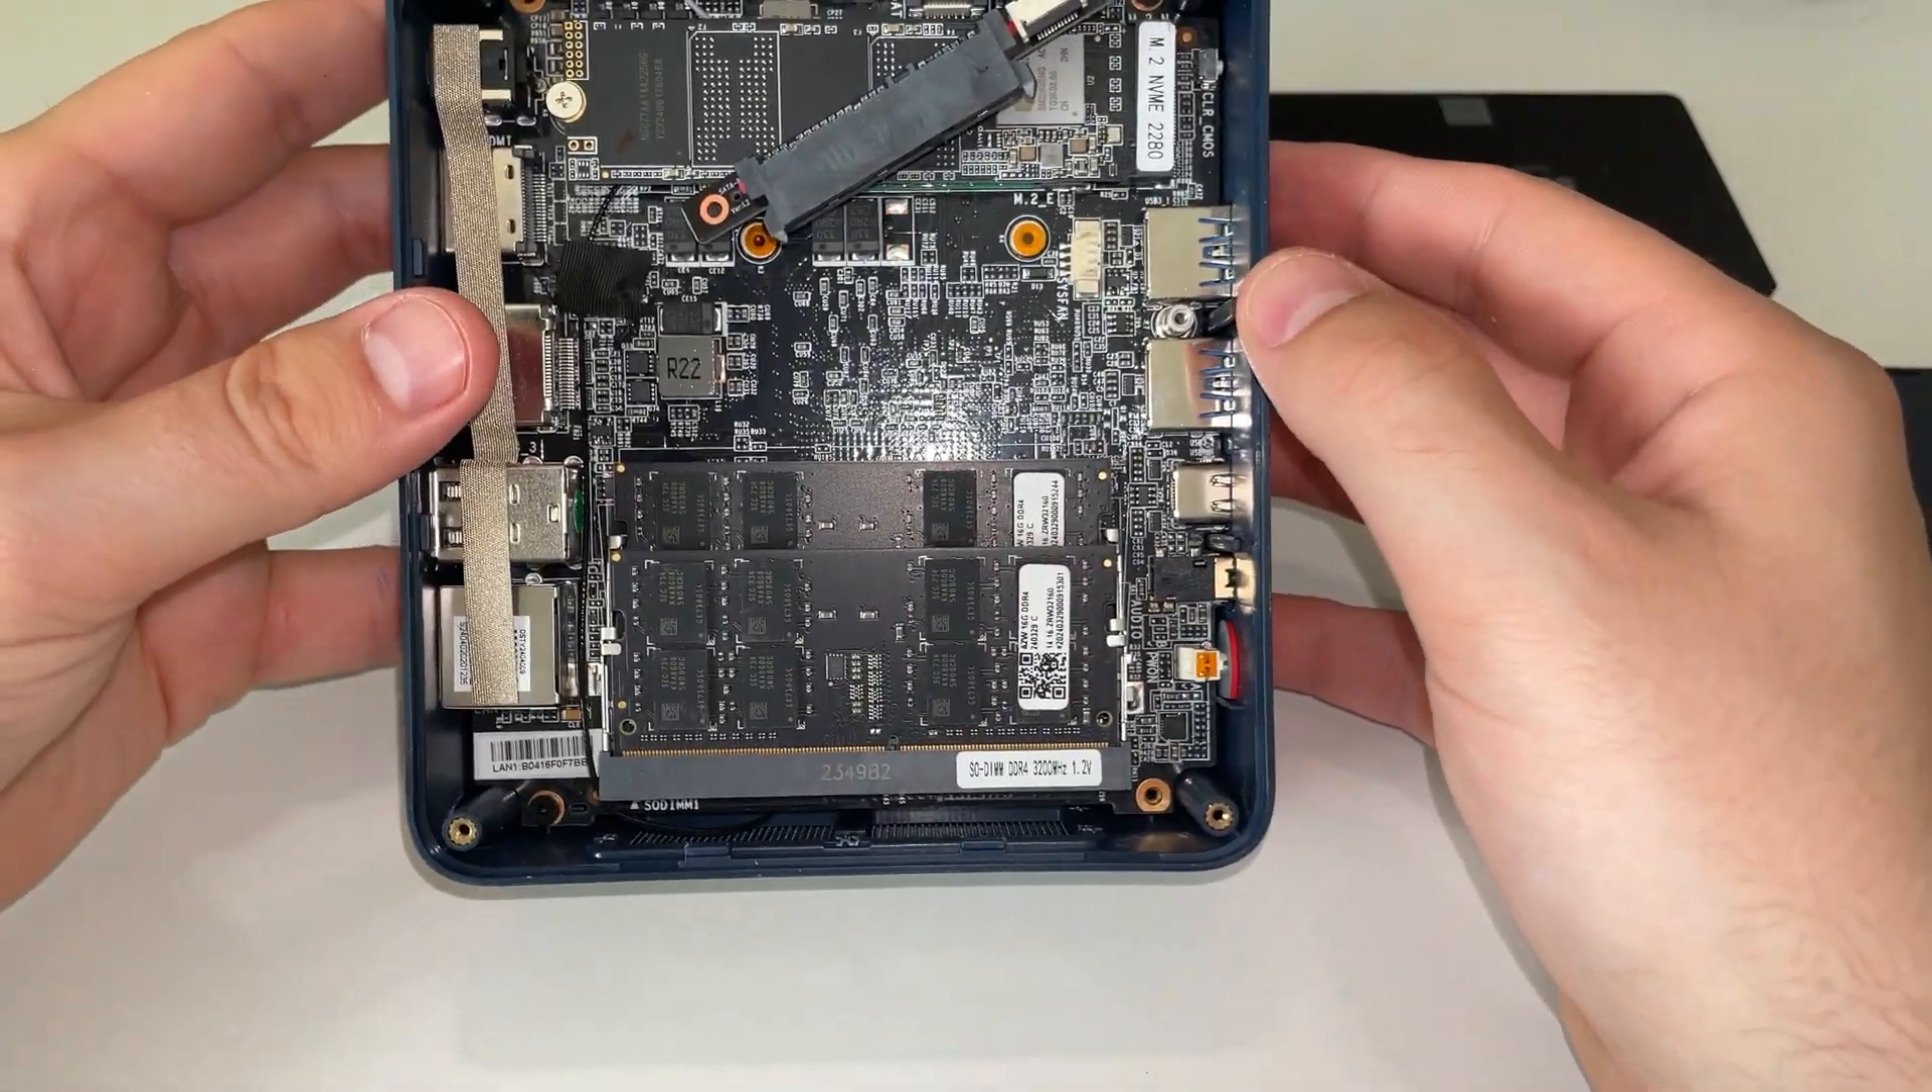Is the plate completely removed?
Yes.